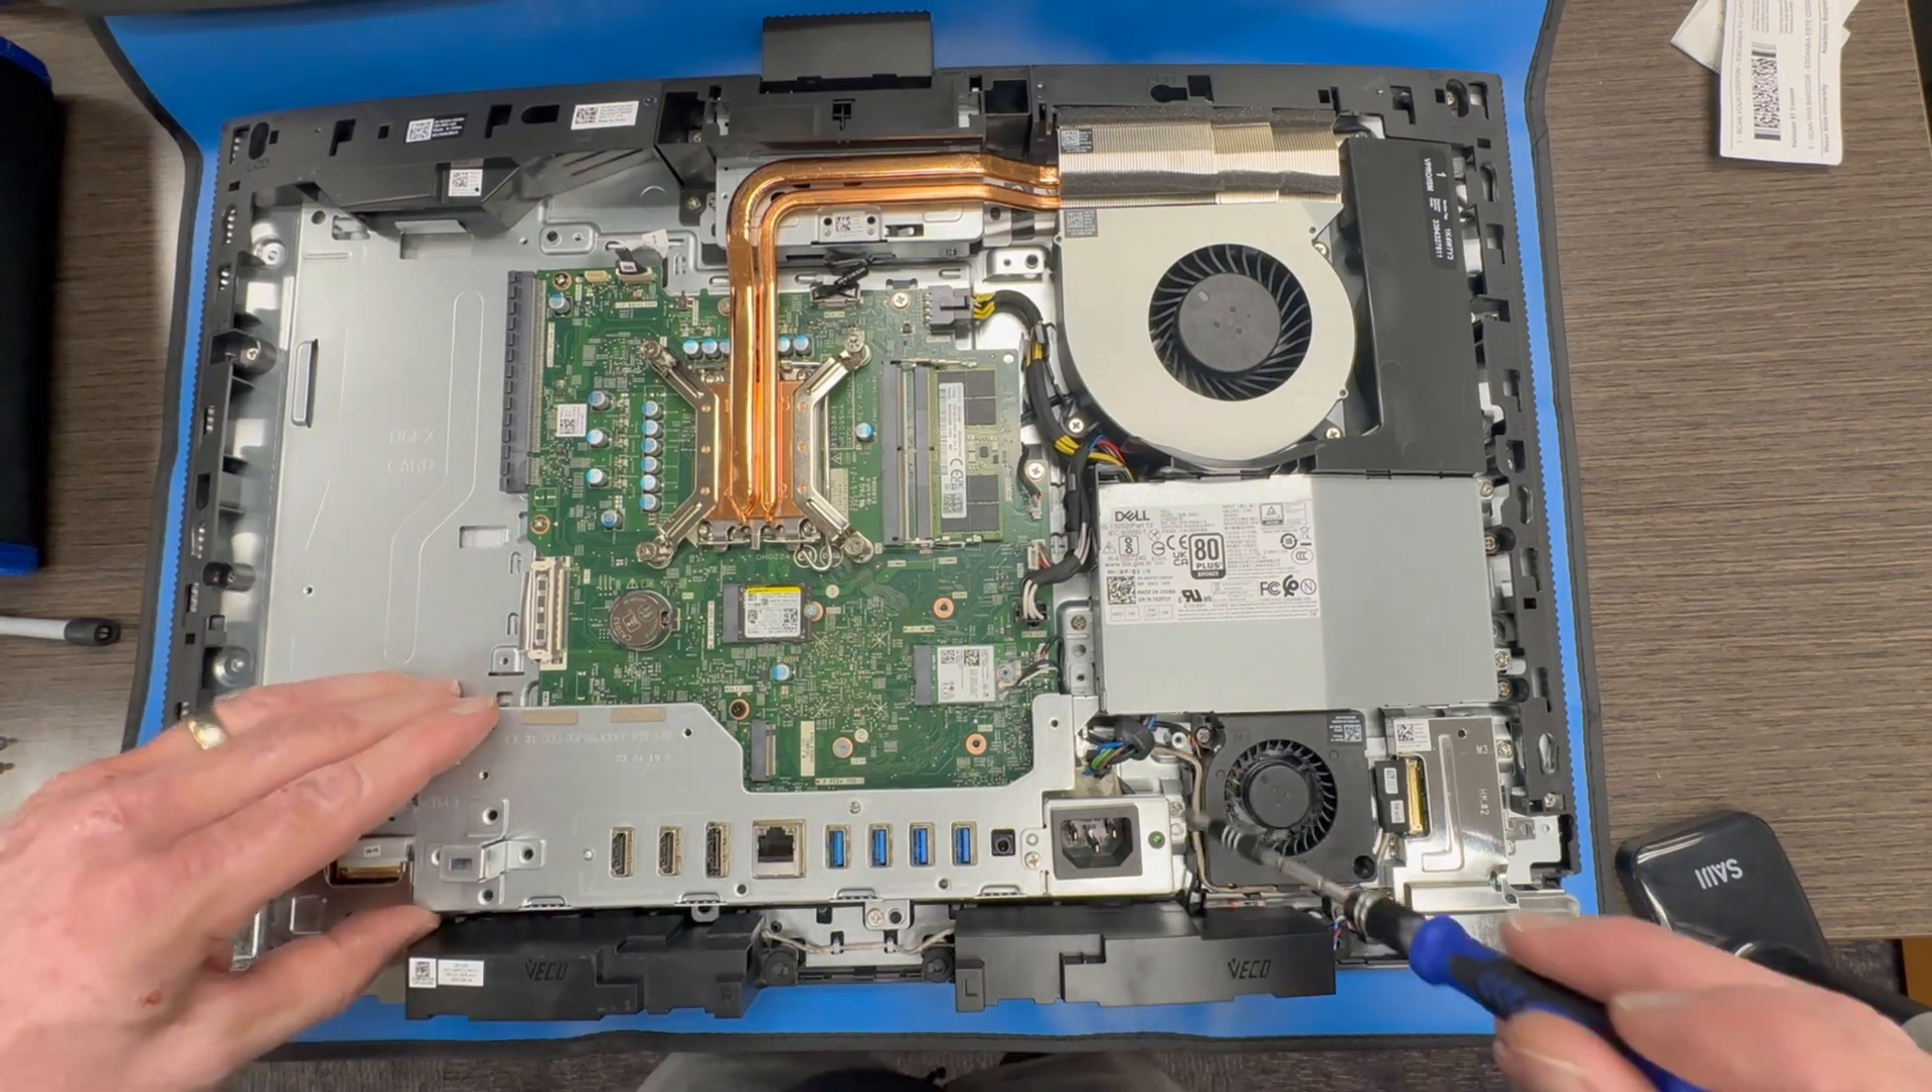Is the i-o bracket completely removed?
No.